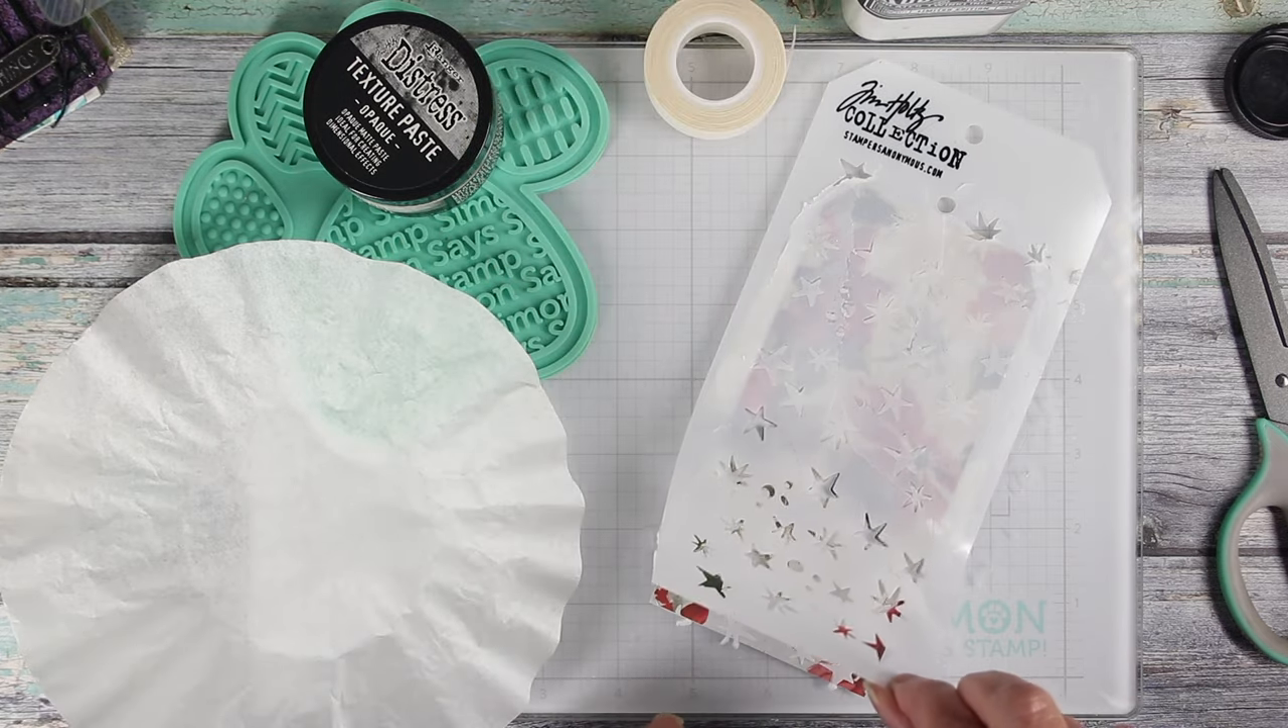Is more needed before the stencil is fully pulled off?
Yes.